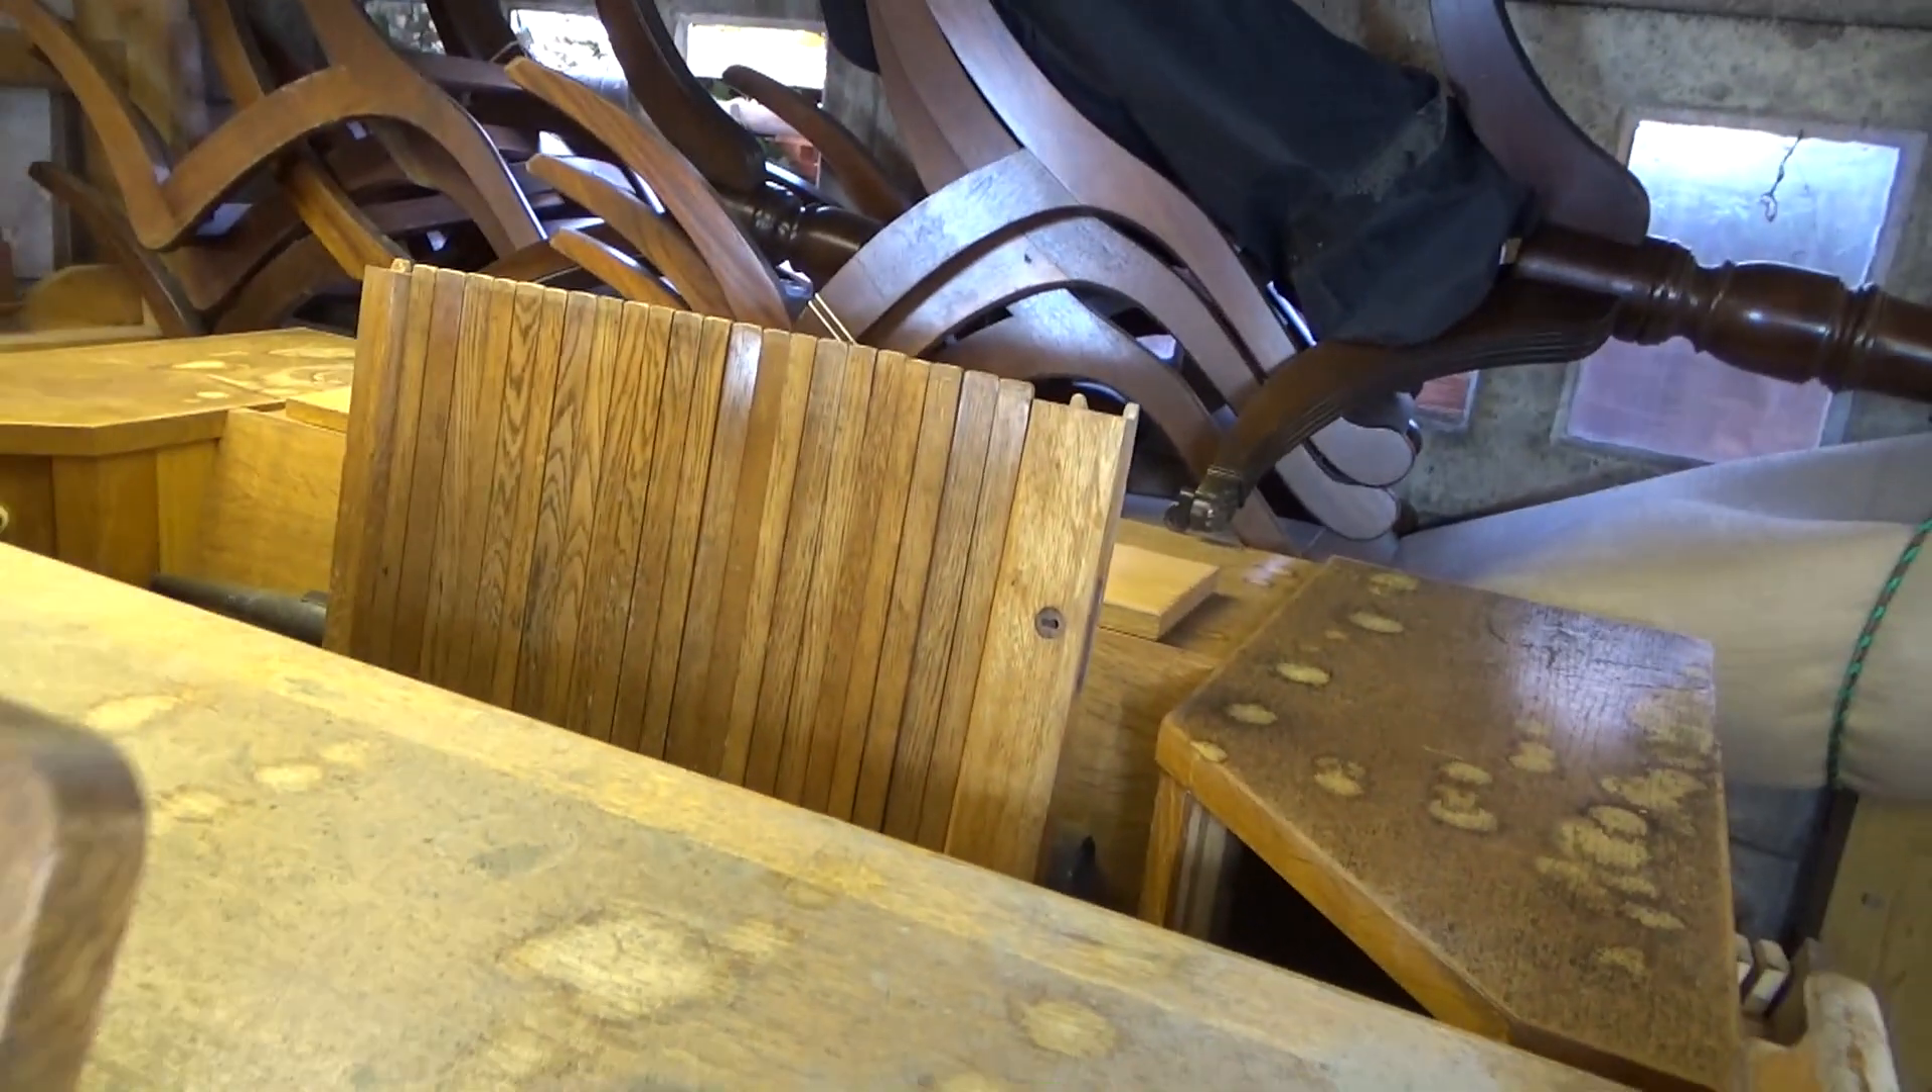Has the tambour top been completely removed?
Yes.